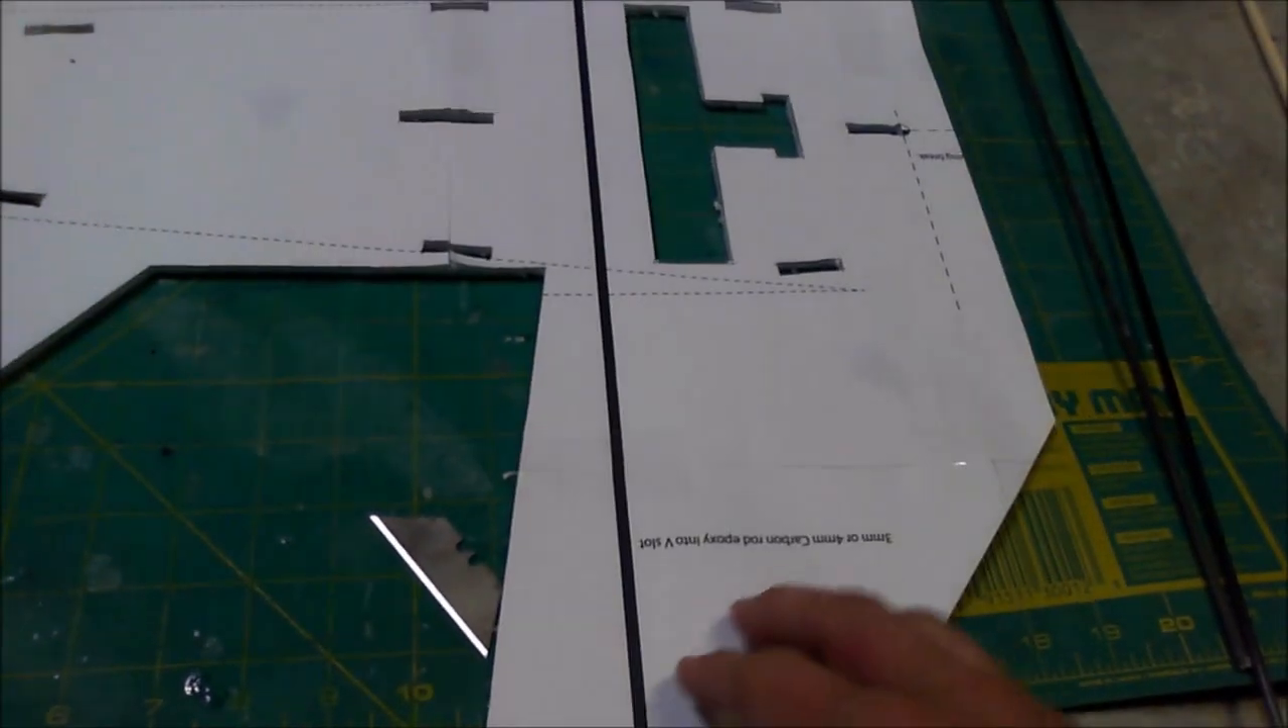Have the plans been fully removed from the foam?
No.